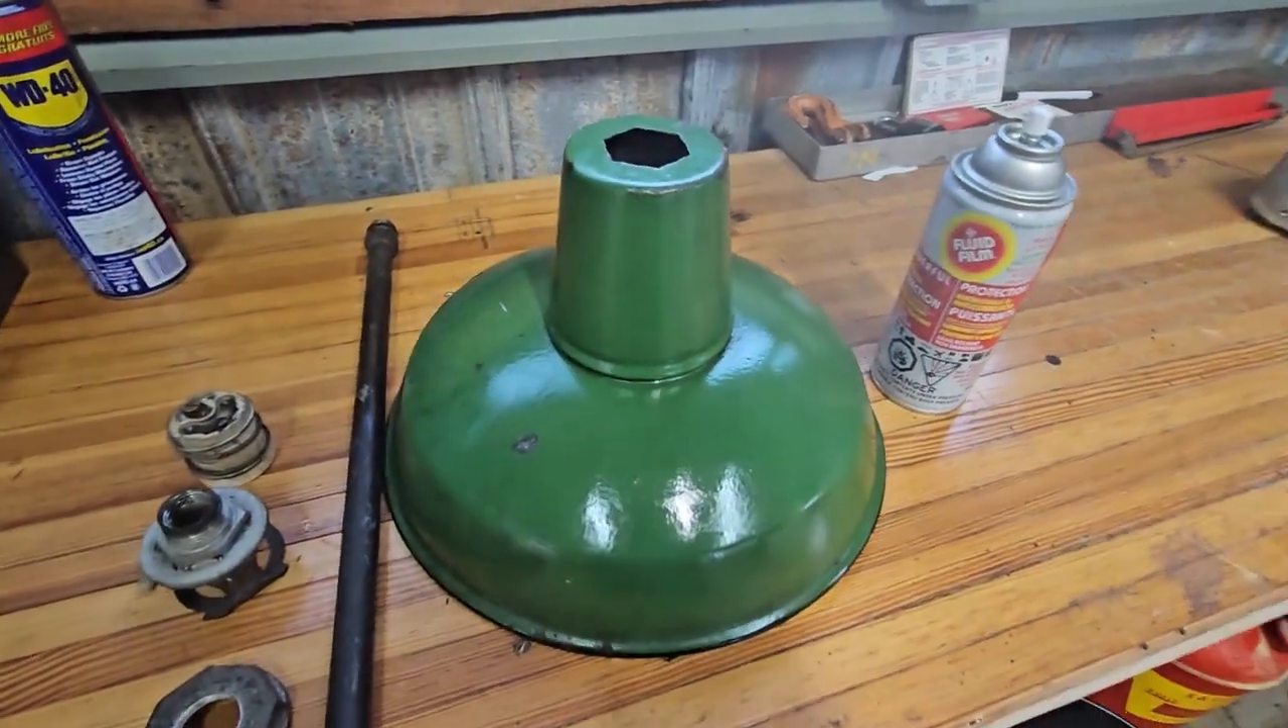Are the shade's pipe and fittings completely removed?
Yes.